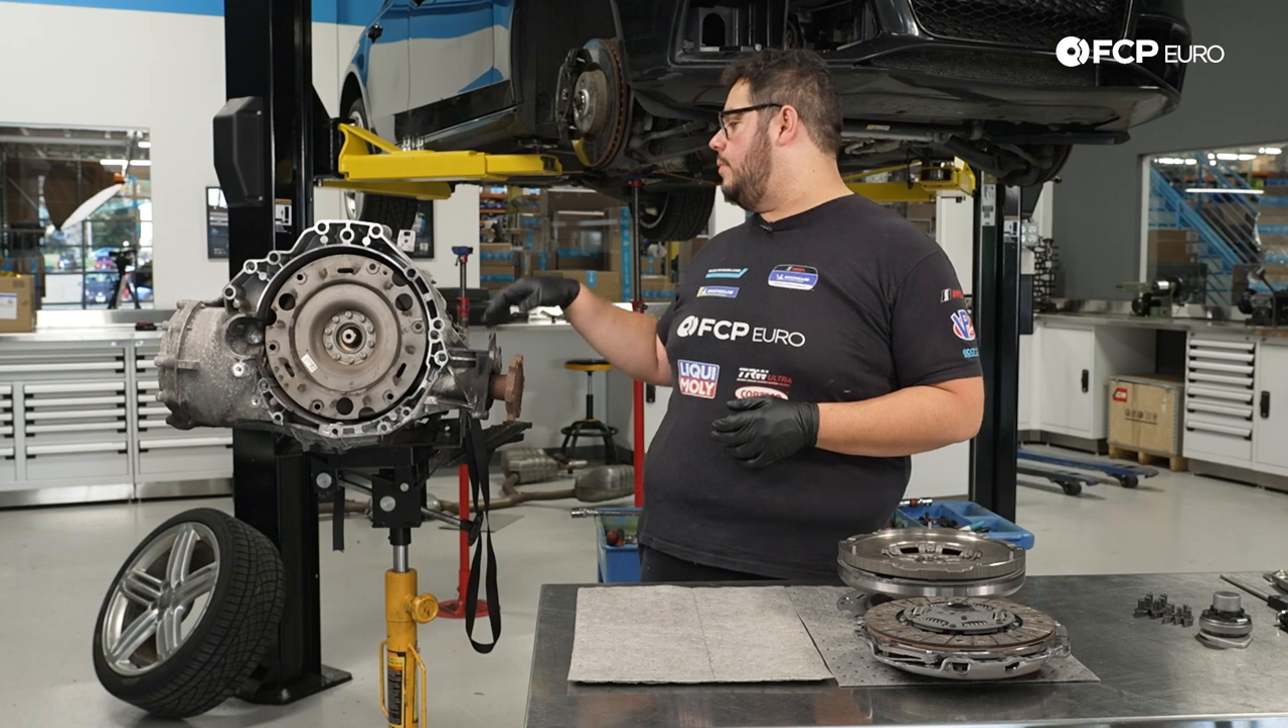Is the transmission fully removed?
Yes.